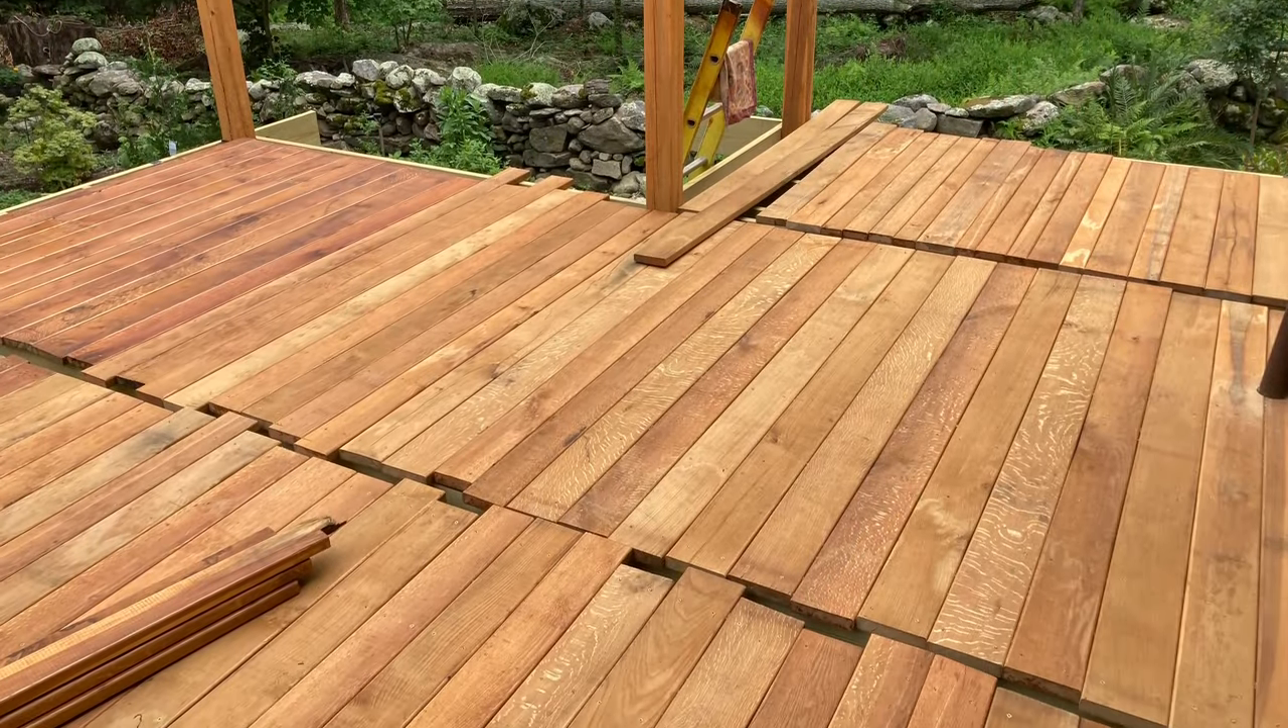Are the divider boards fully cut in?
No.